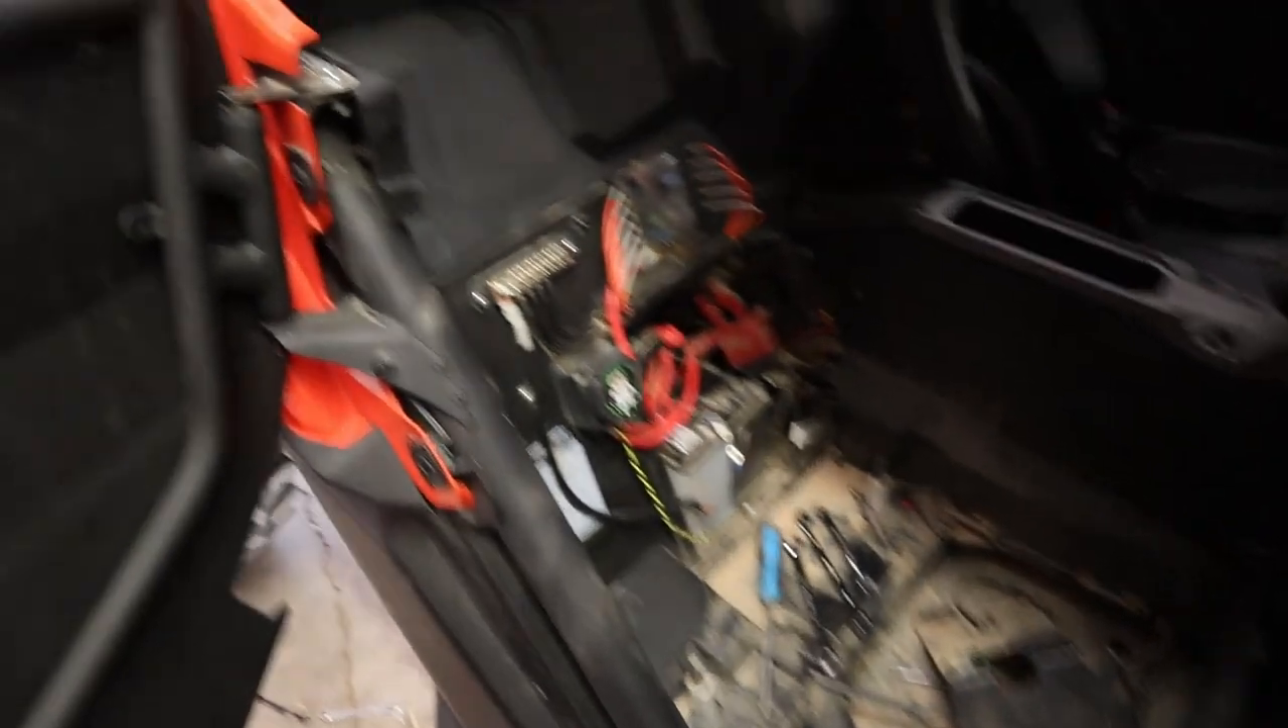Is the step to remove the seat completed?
Yes.